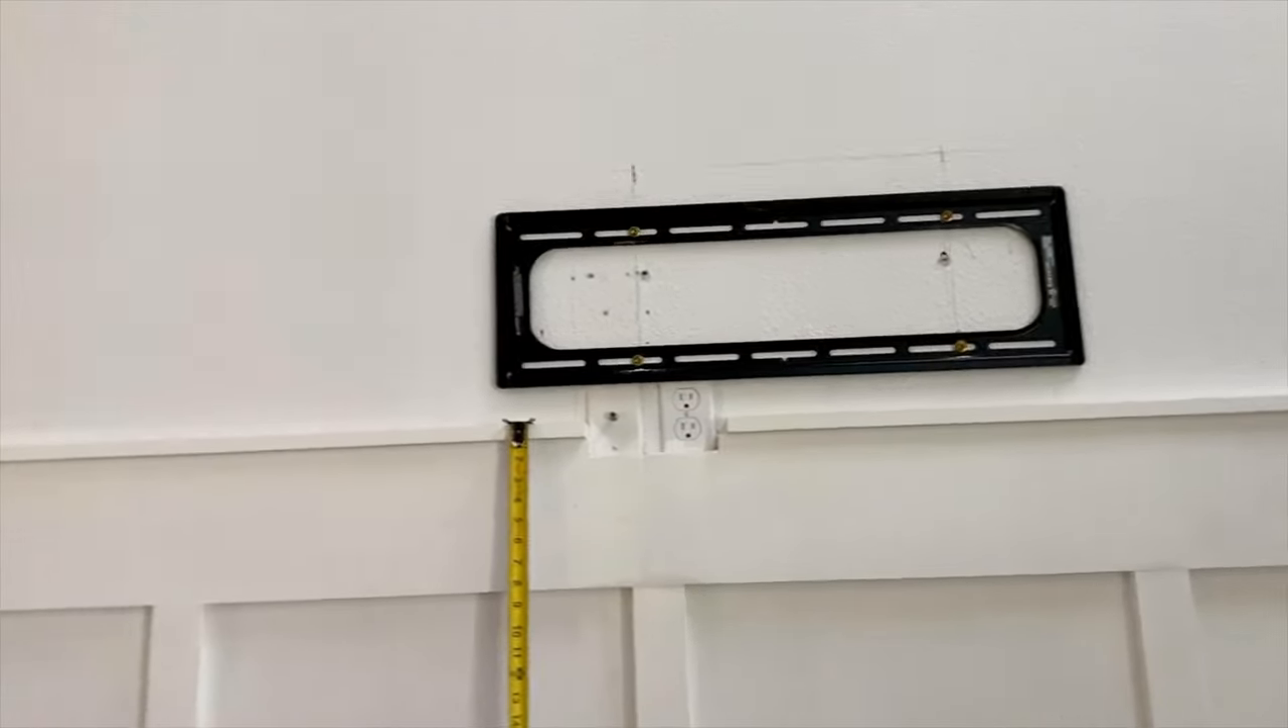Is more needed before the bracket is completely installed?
No.